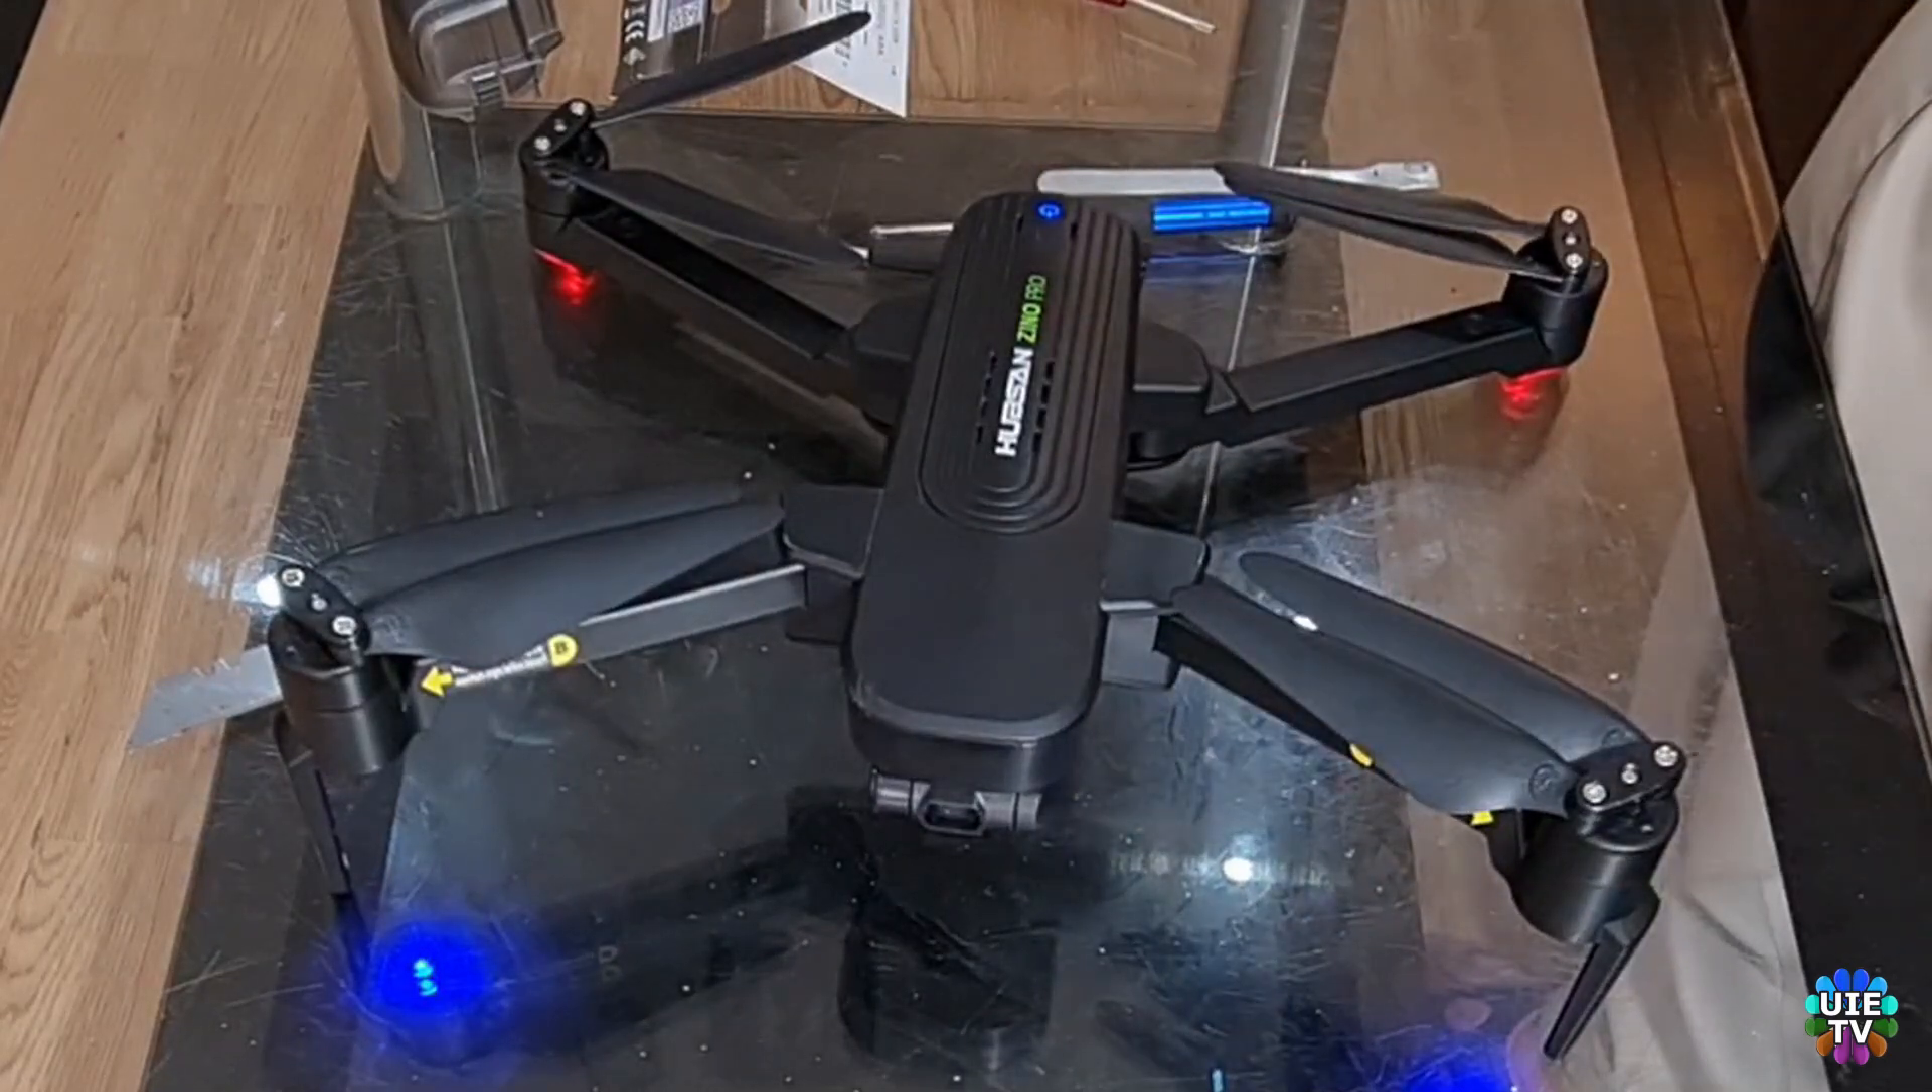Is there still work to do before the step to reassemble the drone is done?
No.